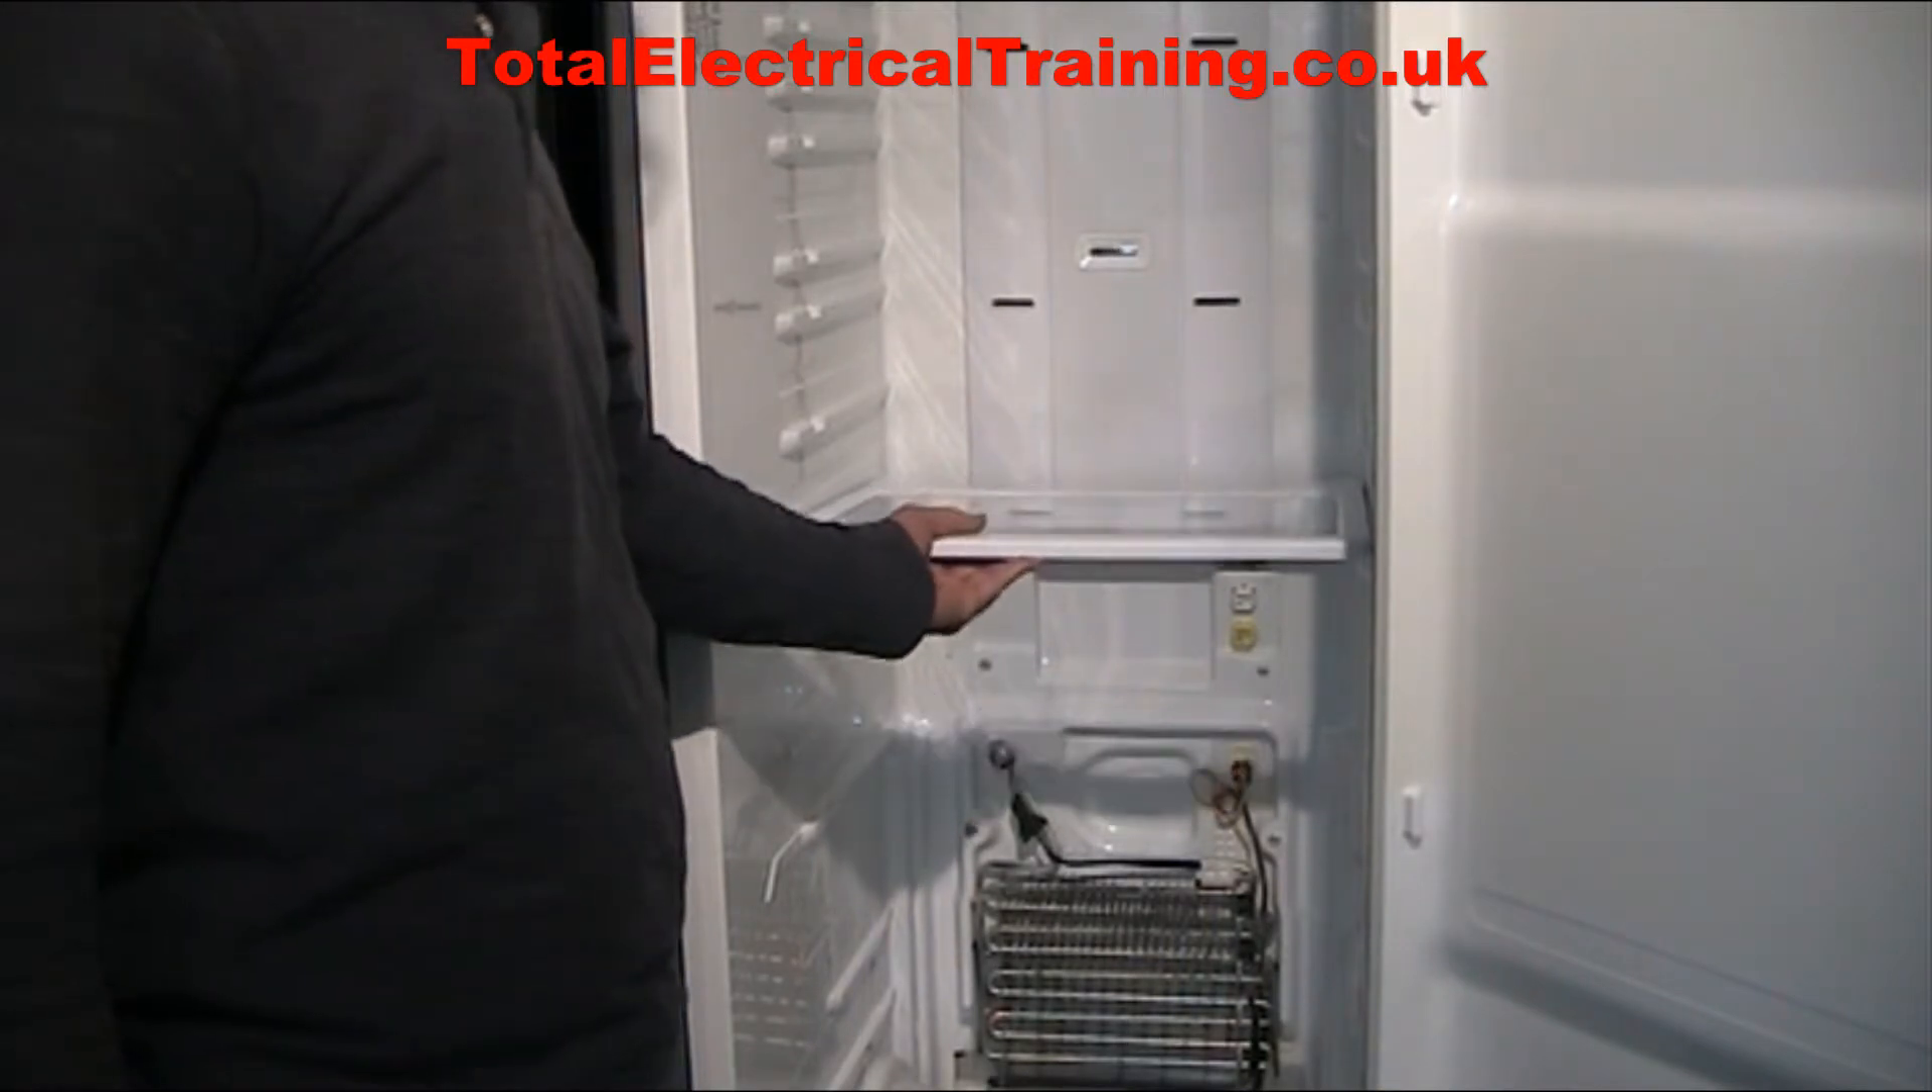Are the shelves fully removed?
No.